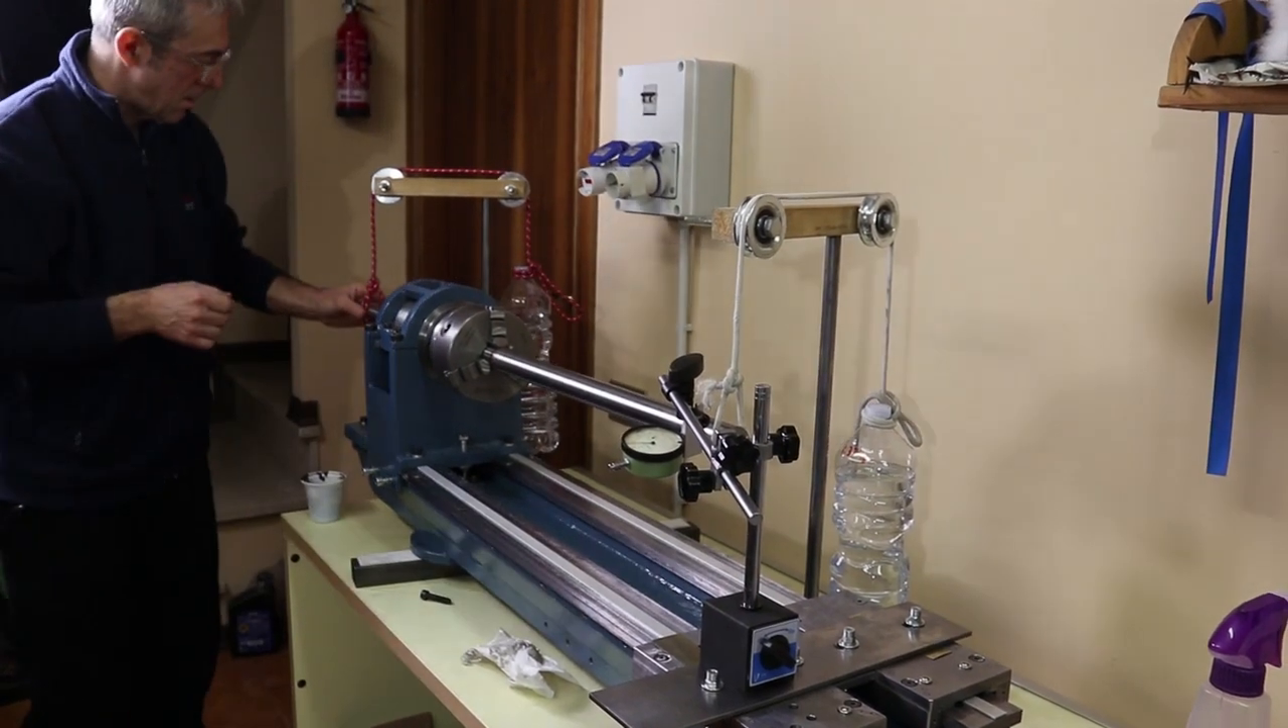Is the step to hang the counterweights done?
Yes.